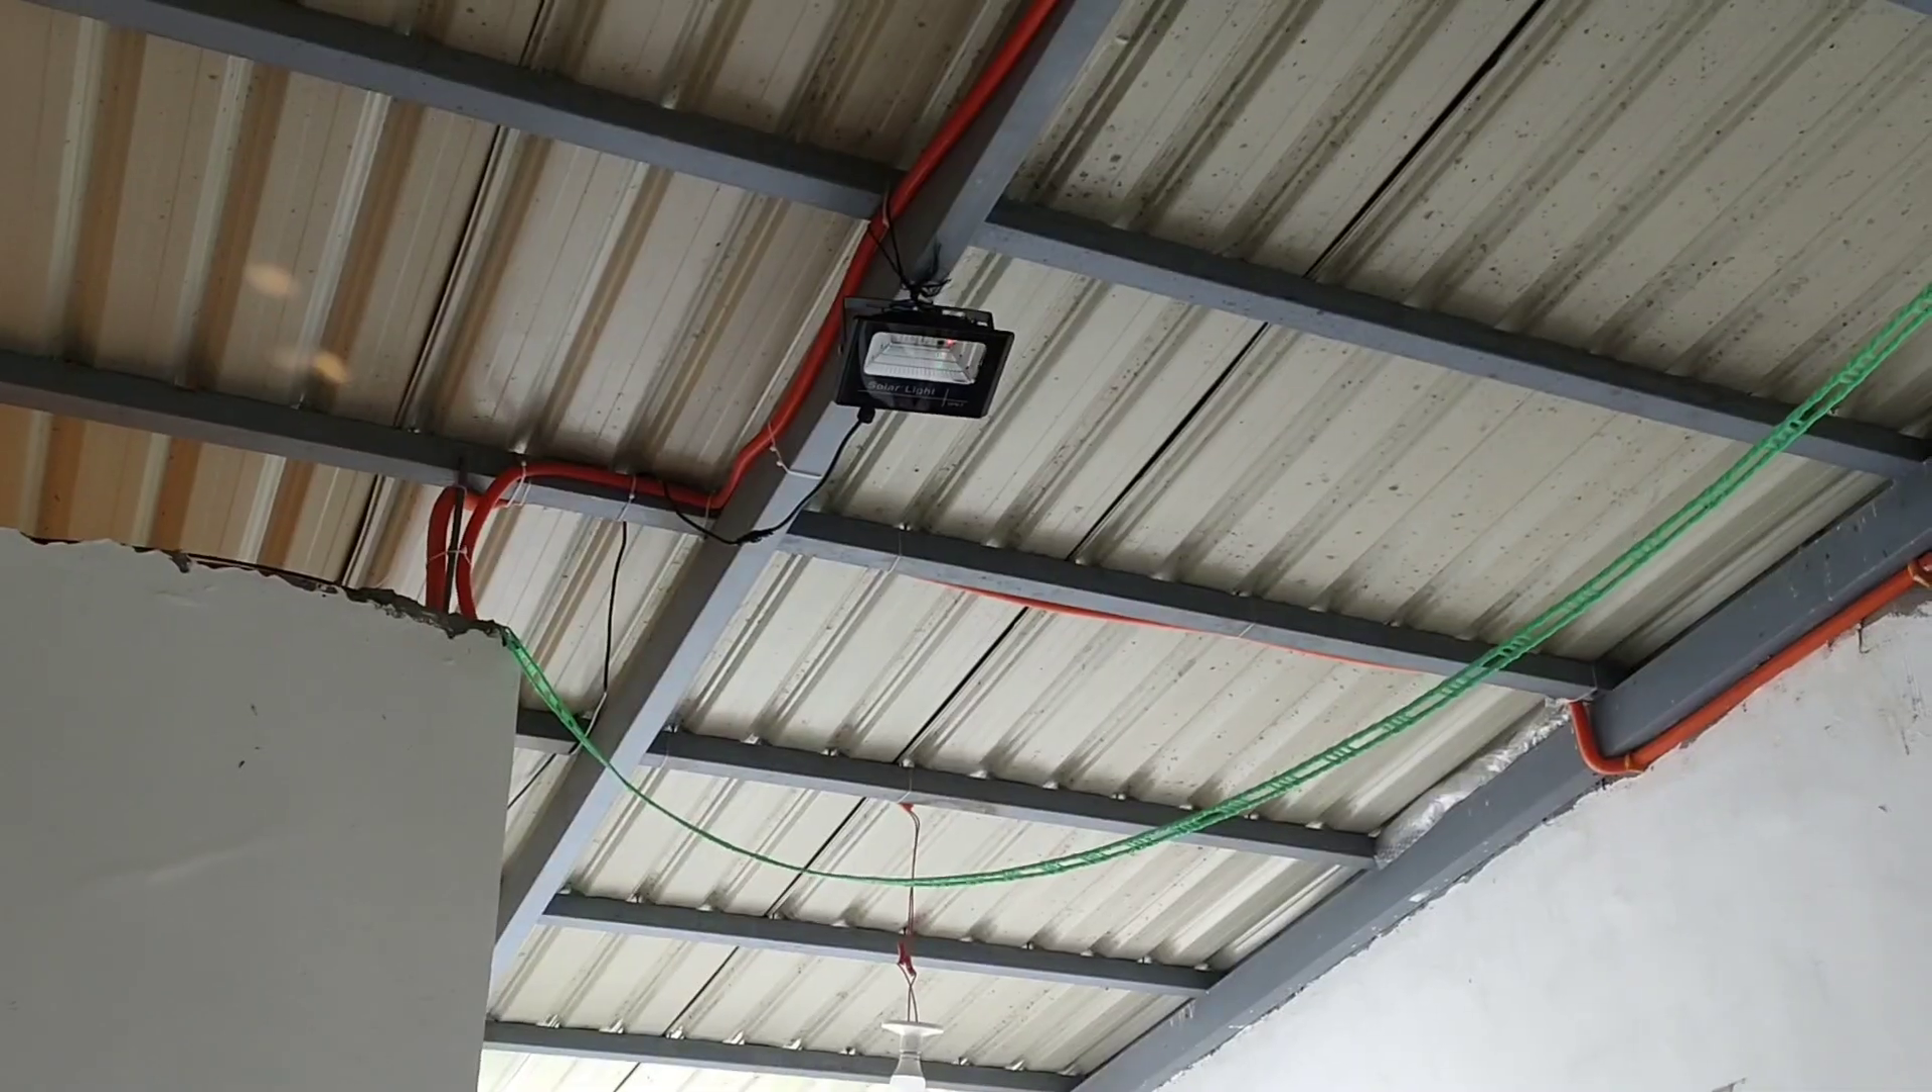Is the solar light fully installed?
Yes.